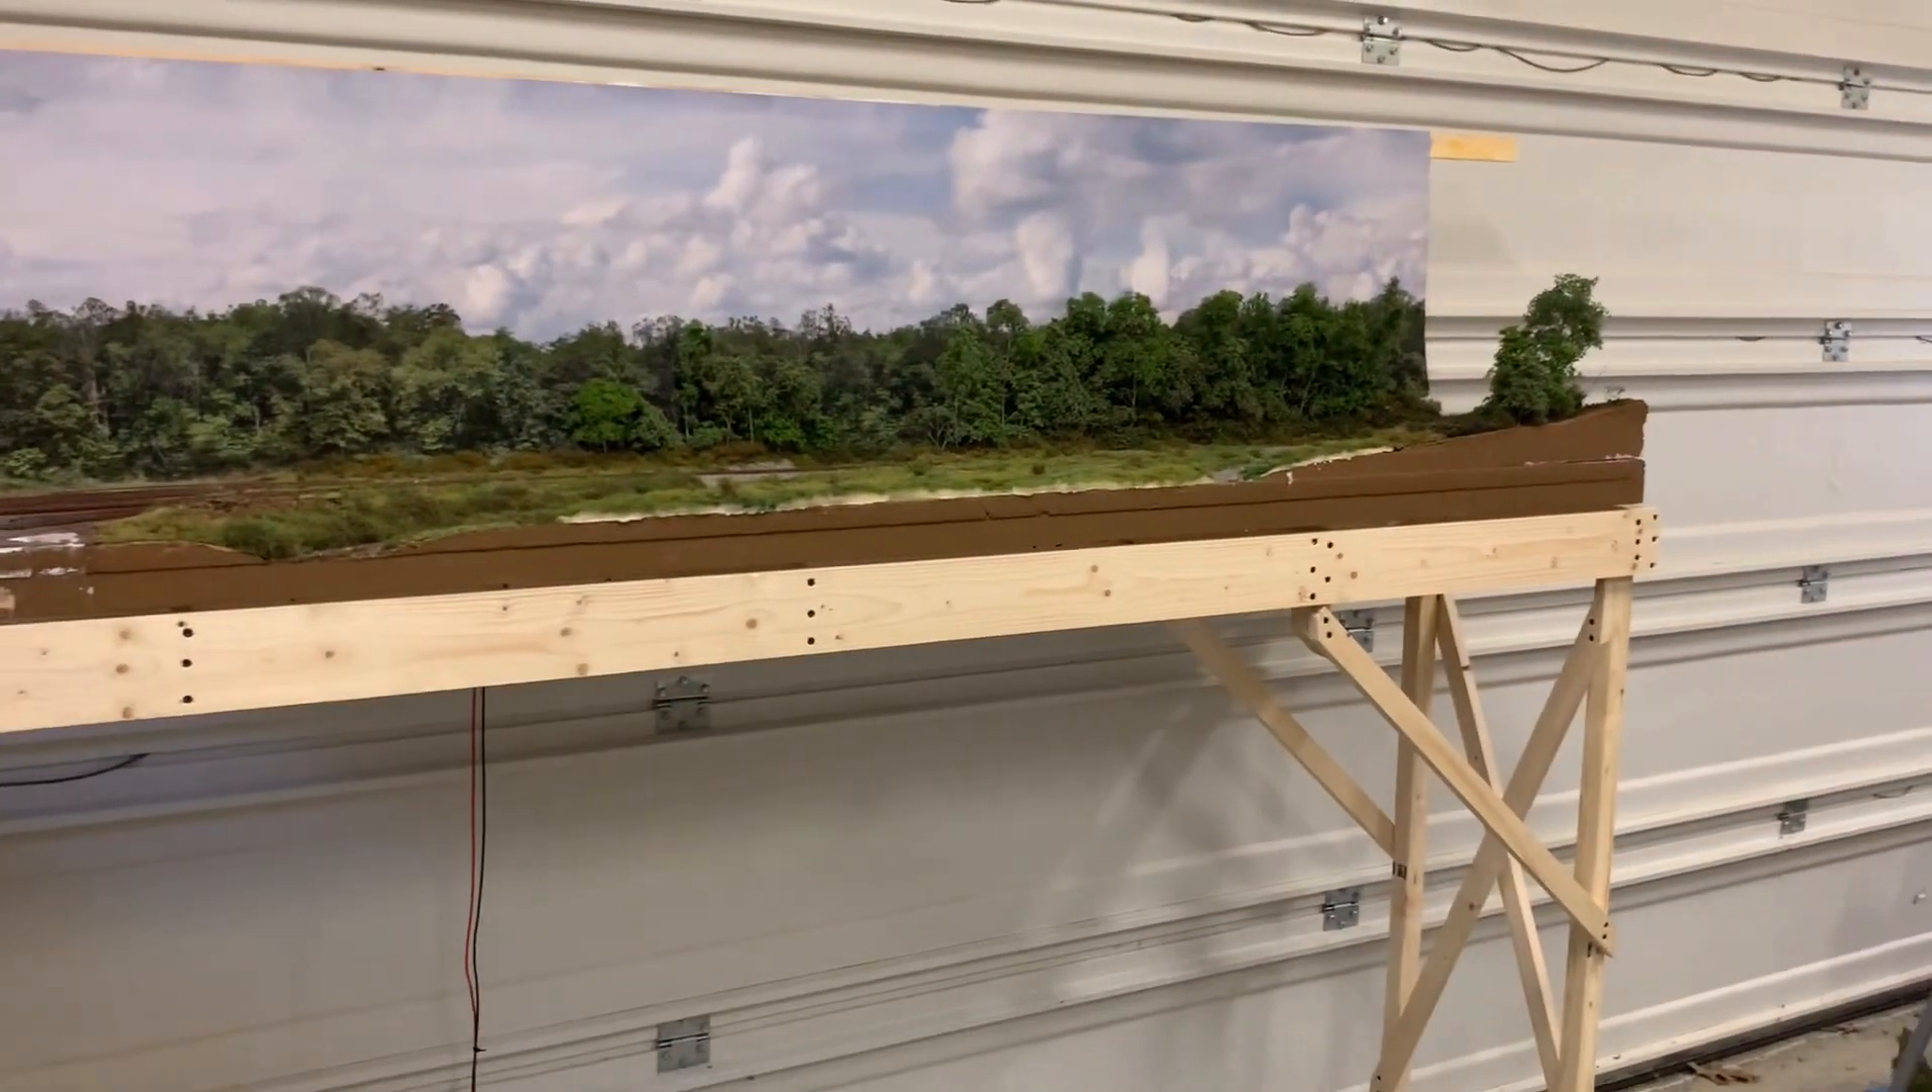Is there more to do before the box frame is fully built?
No.